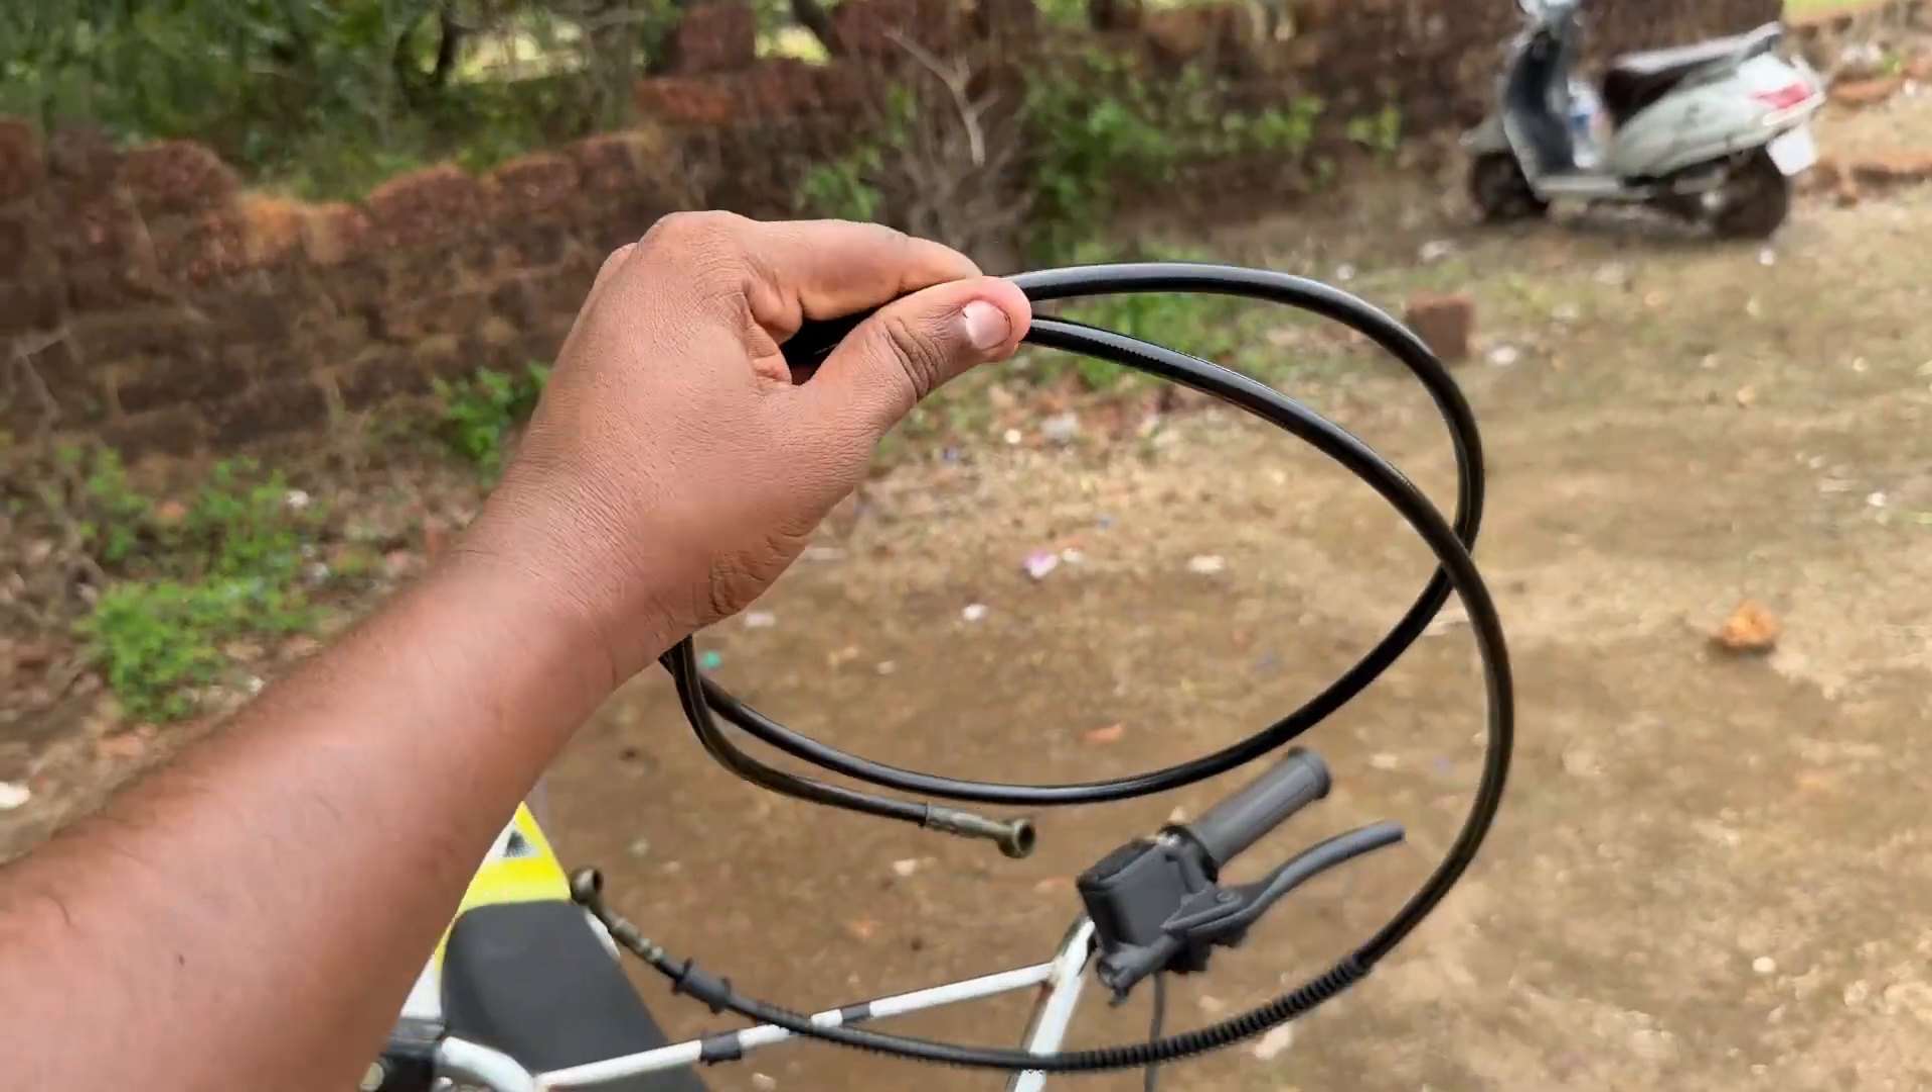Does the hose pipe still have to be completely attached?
Yes.